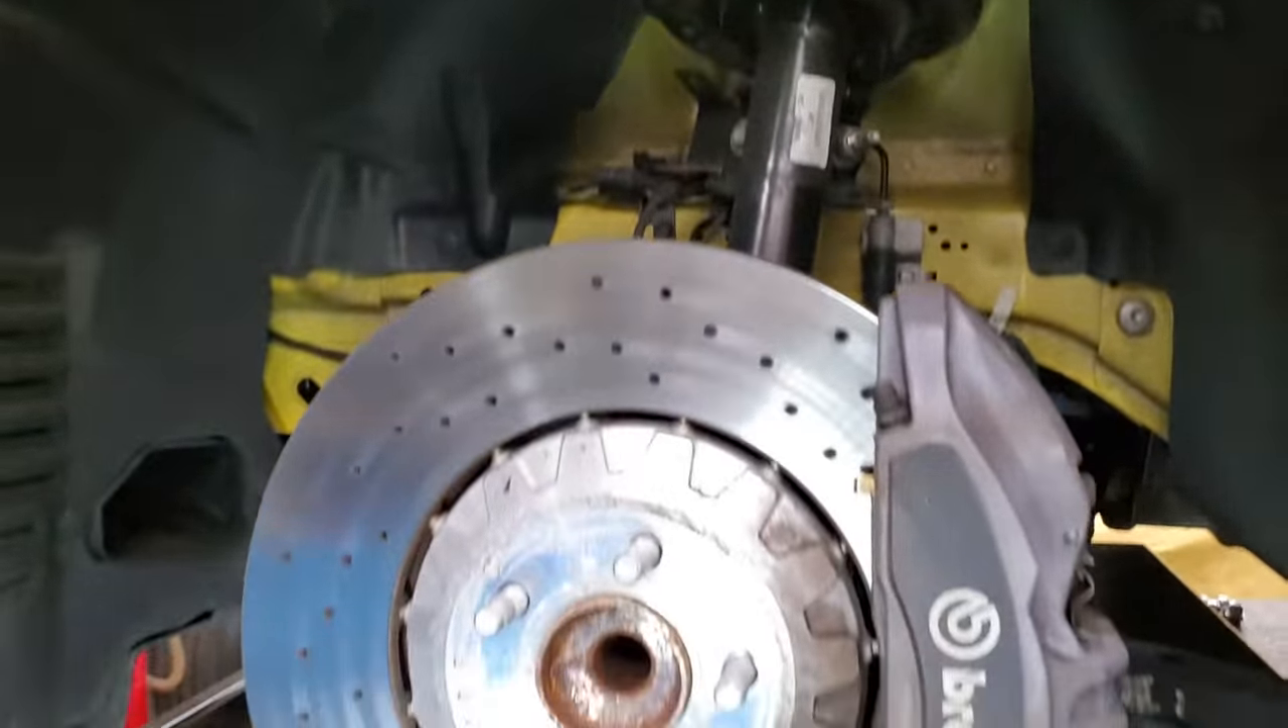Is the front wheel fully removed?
Yes.